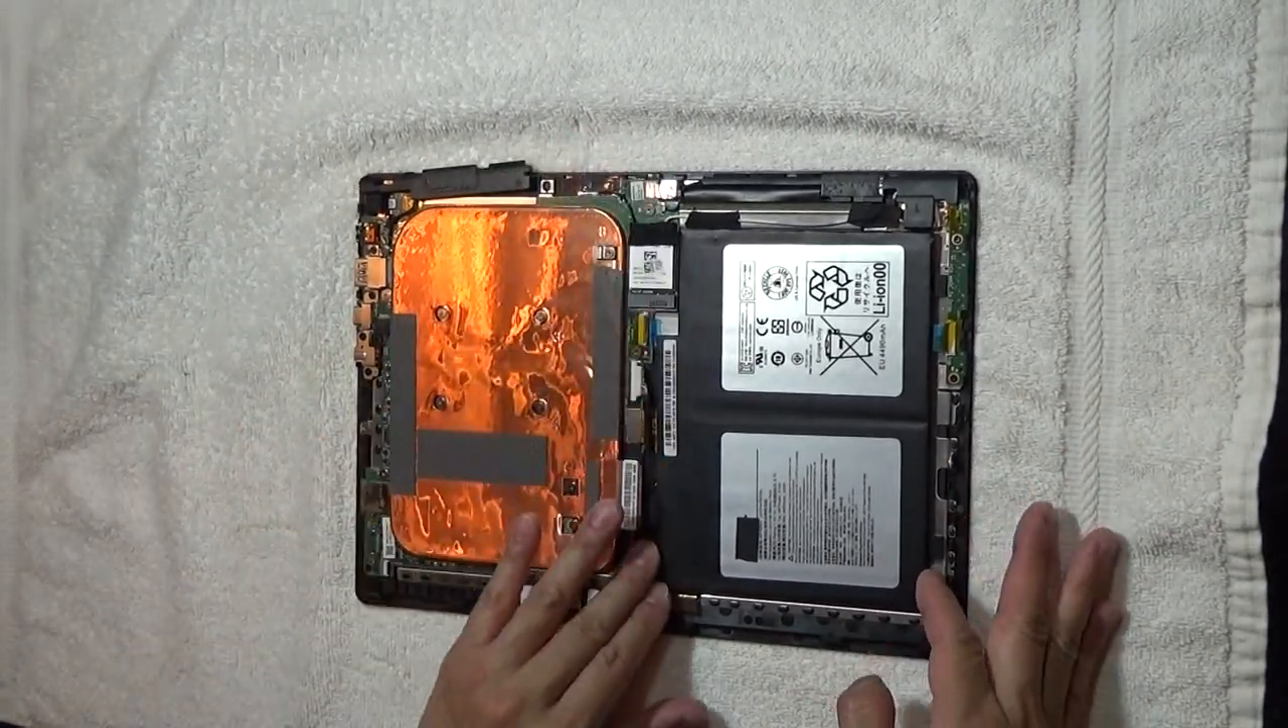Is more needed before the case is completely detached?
No.